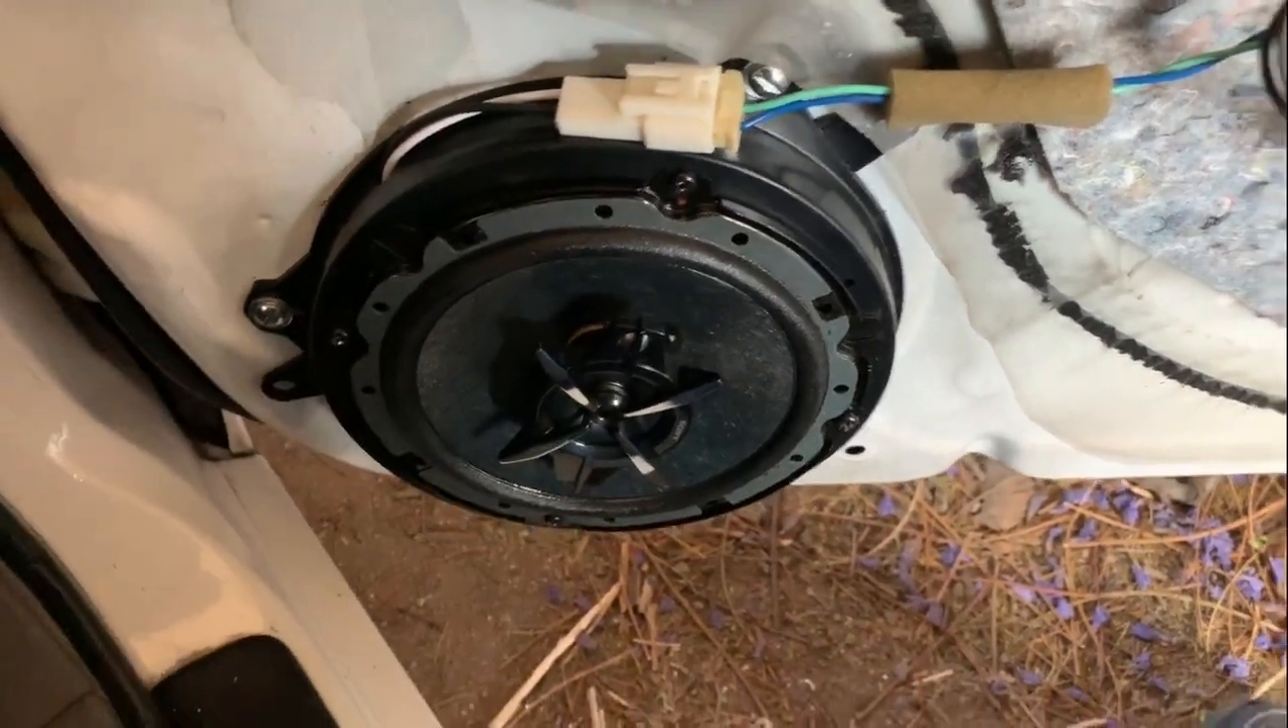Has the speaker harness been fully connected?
Yes.